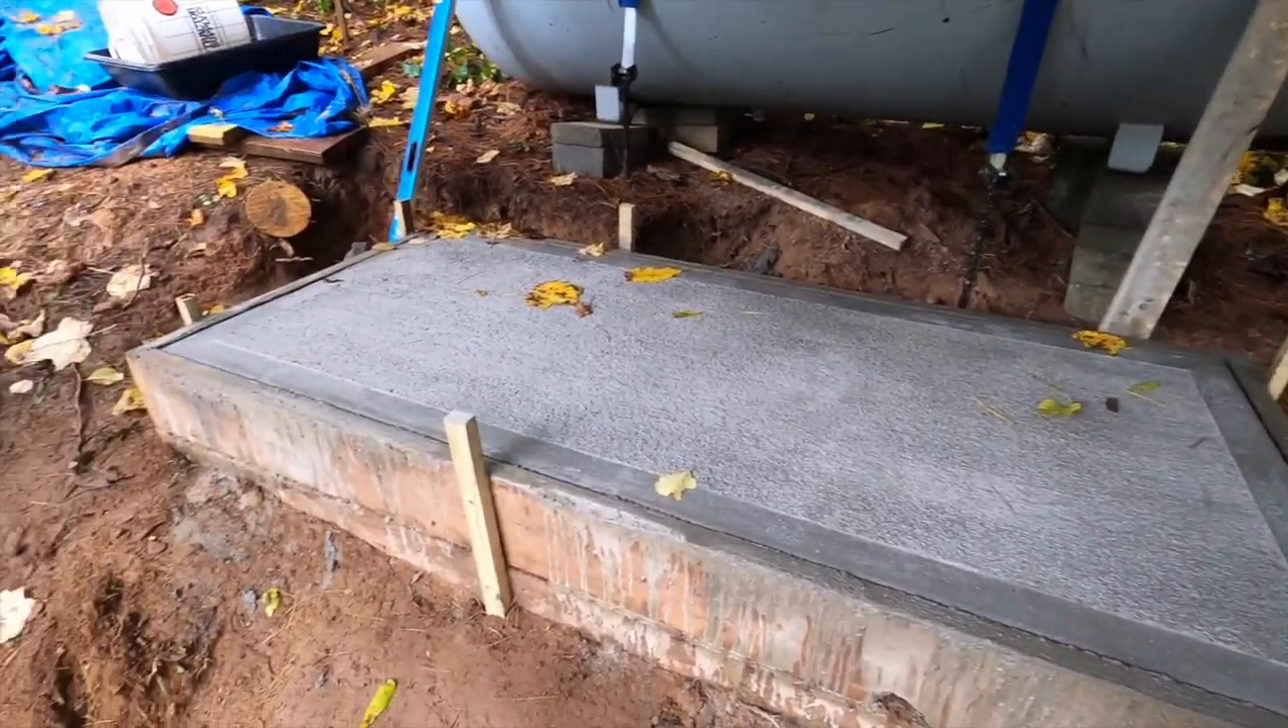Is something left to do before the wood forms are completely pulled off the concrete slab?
Yes.